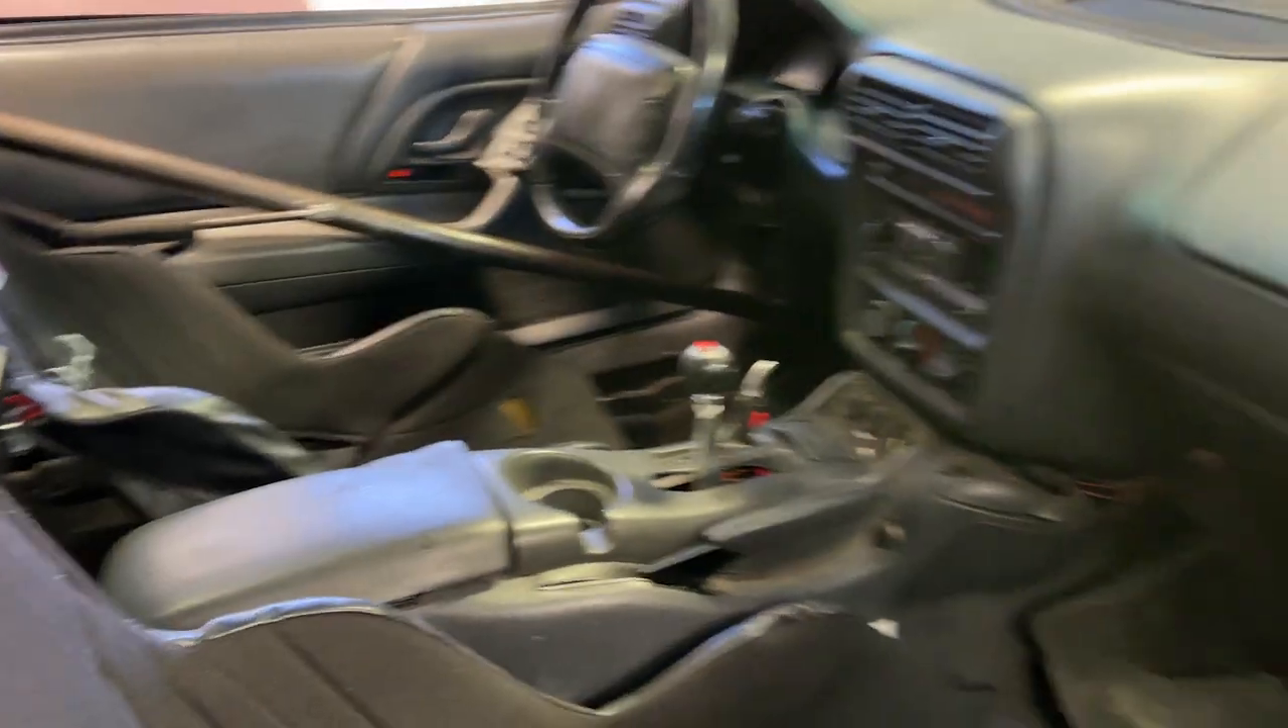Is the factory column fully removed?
No.